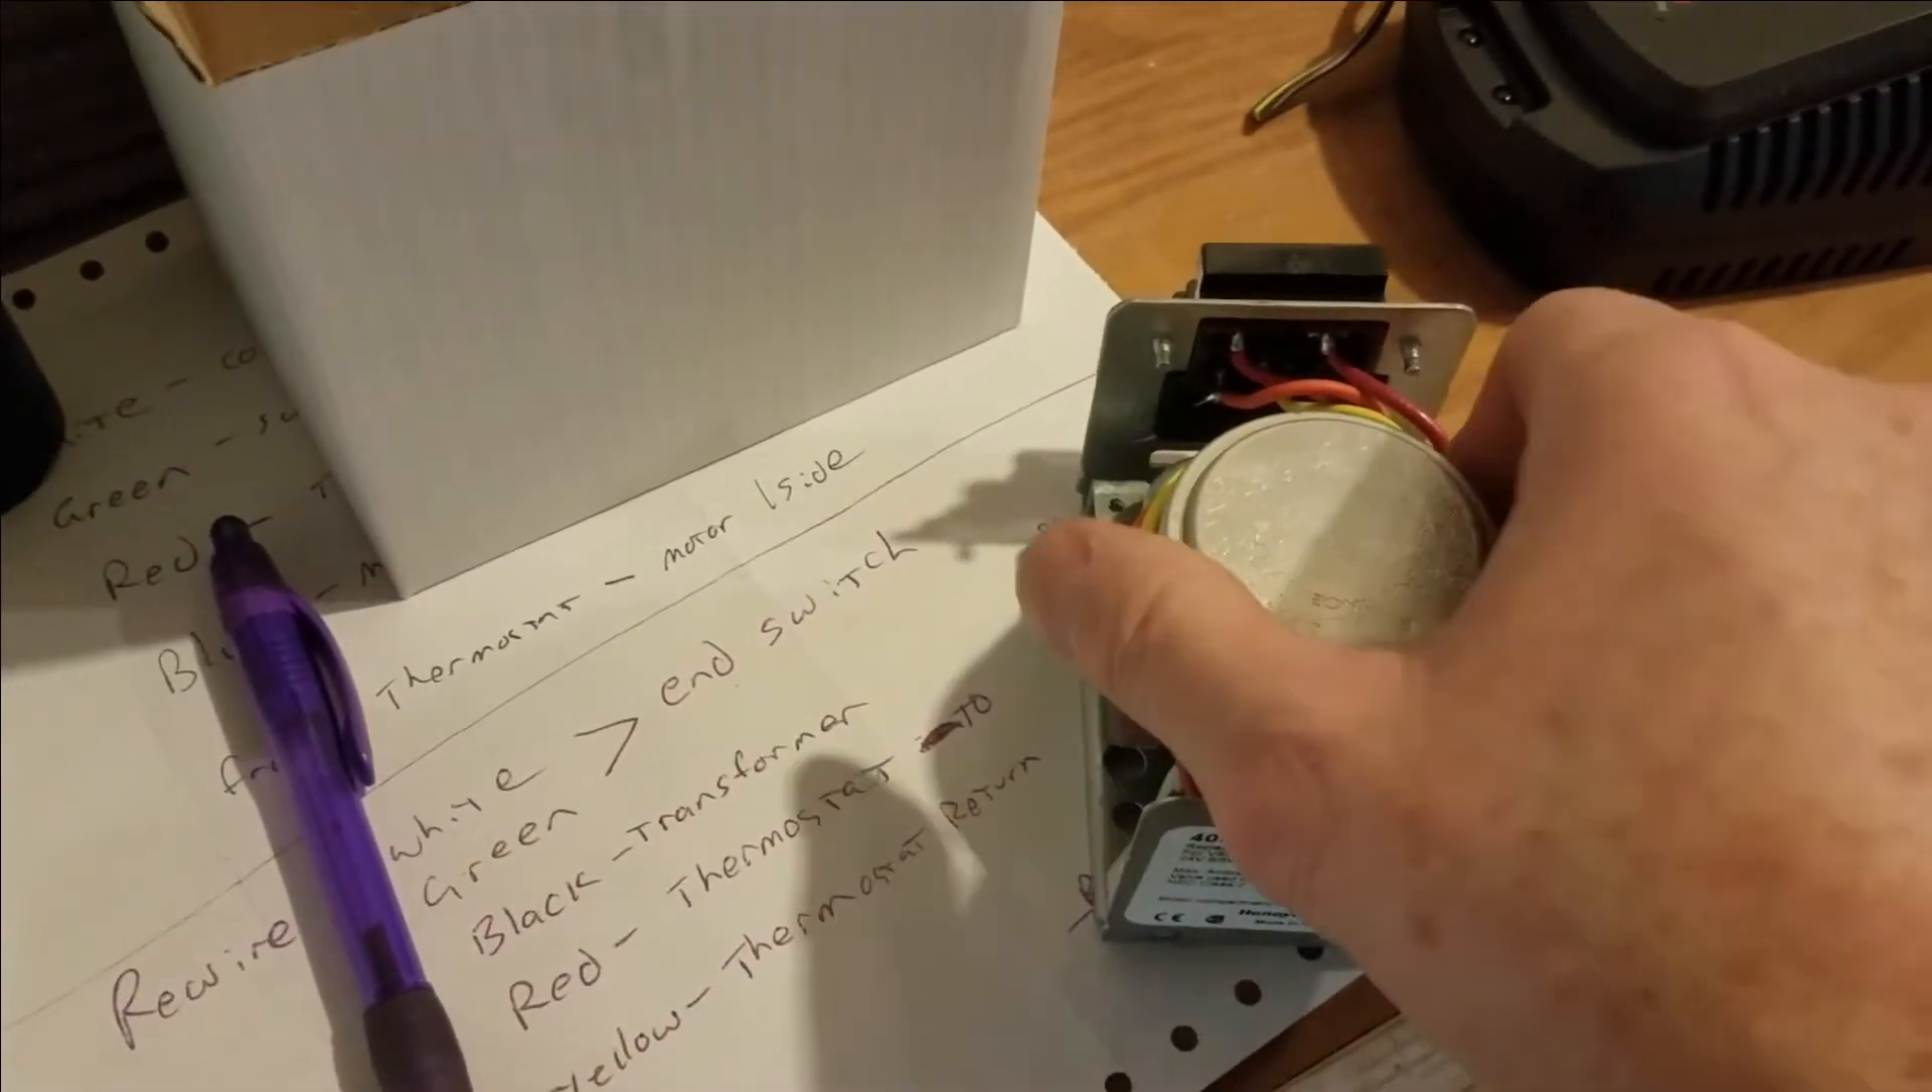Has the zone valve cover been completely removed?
Yes.